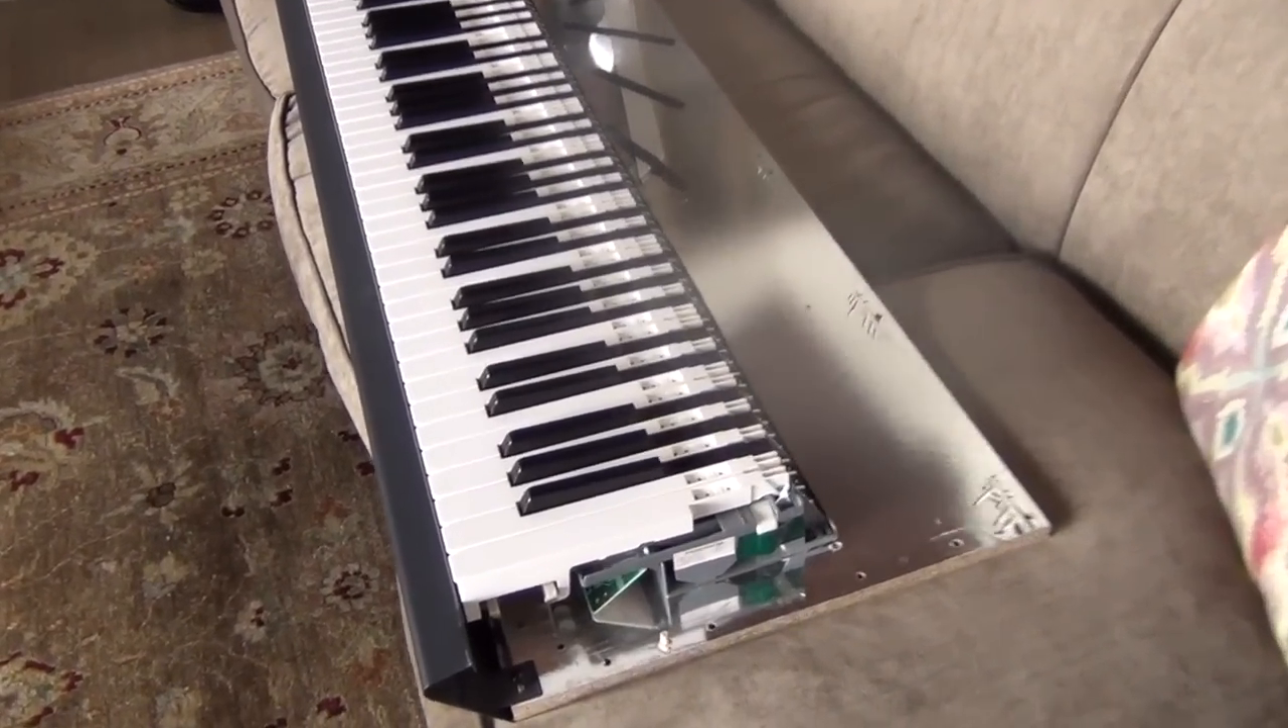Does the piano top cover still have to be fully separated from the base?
No.